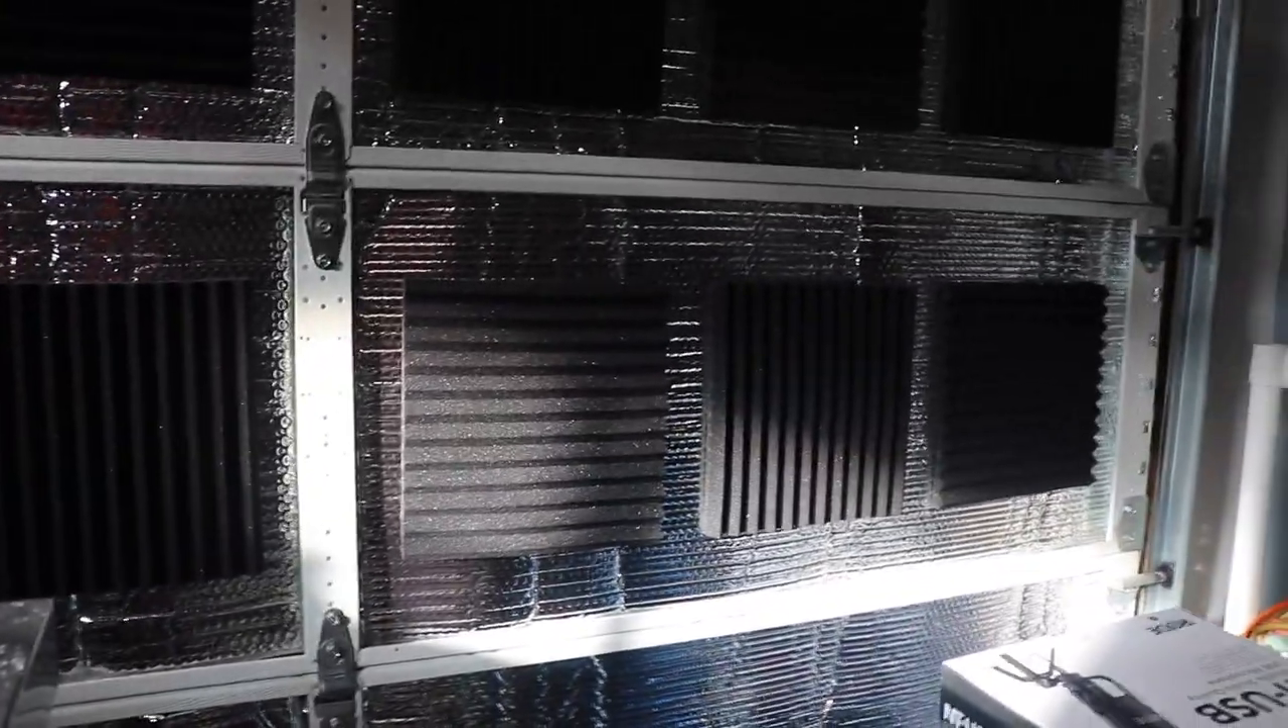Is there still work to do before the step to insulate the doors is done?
No.